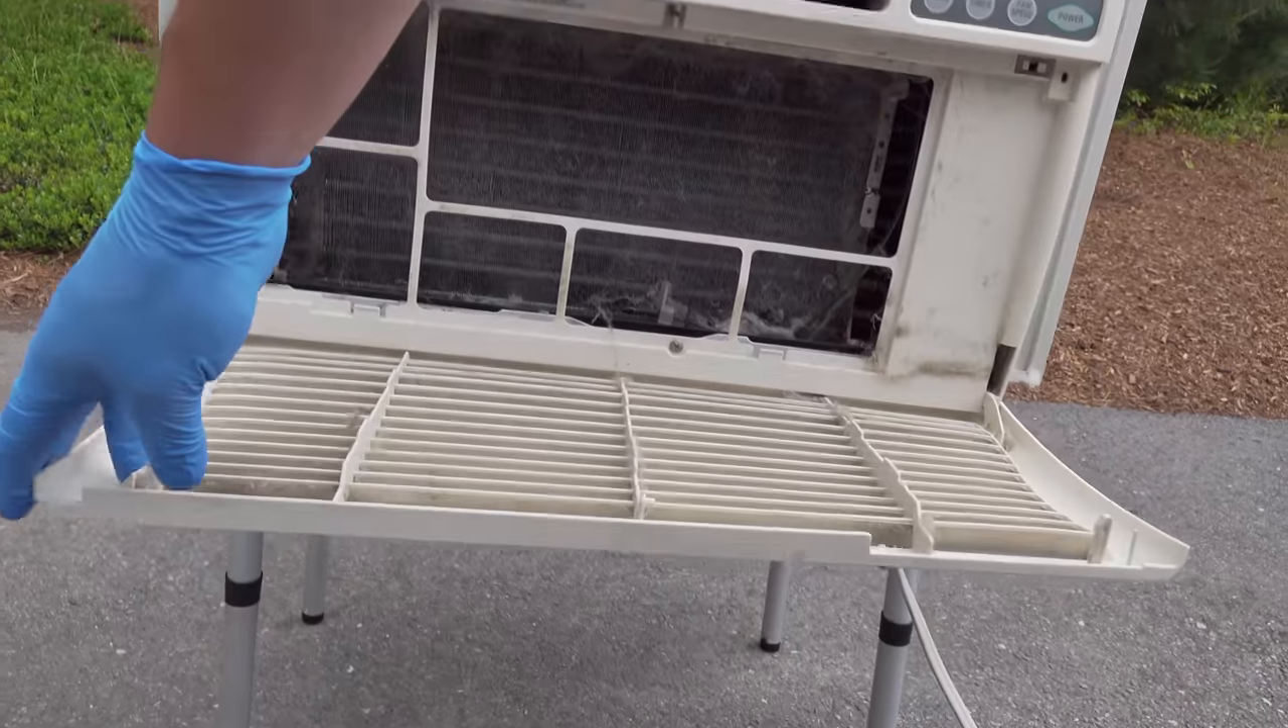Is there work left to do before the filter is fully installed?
Yes.